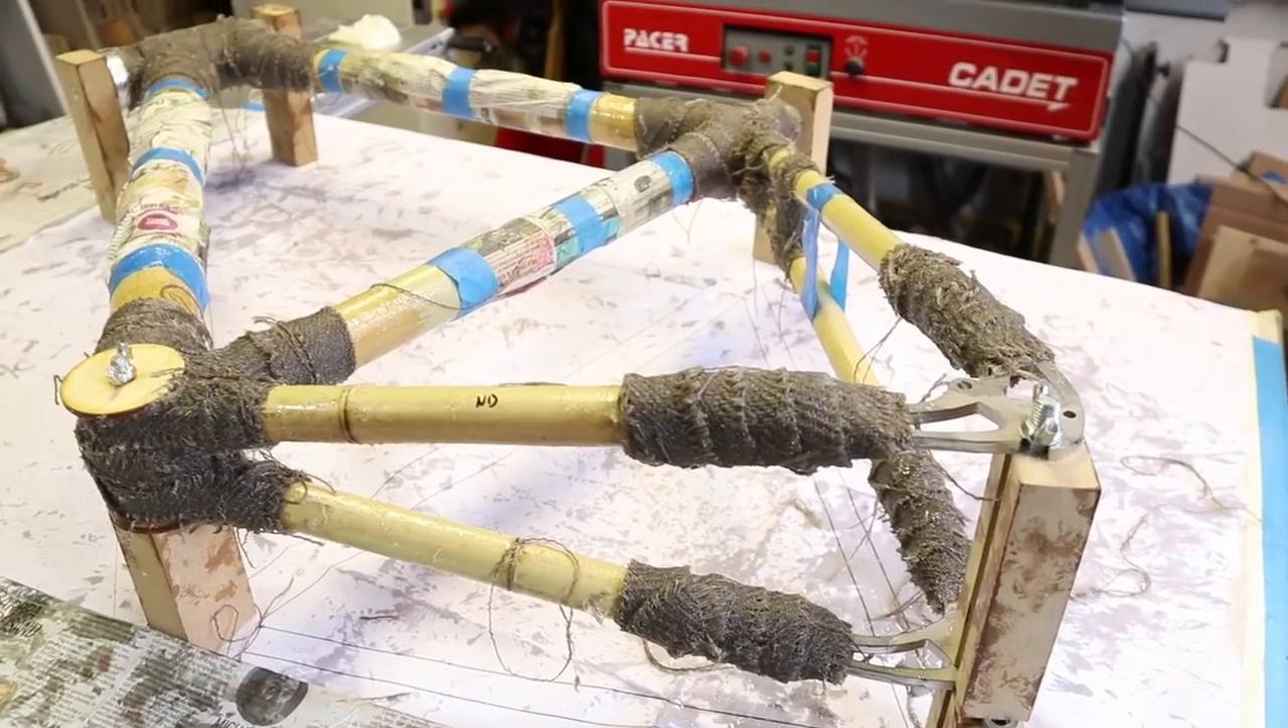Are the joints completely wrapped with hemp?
Yes.